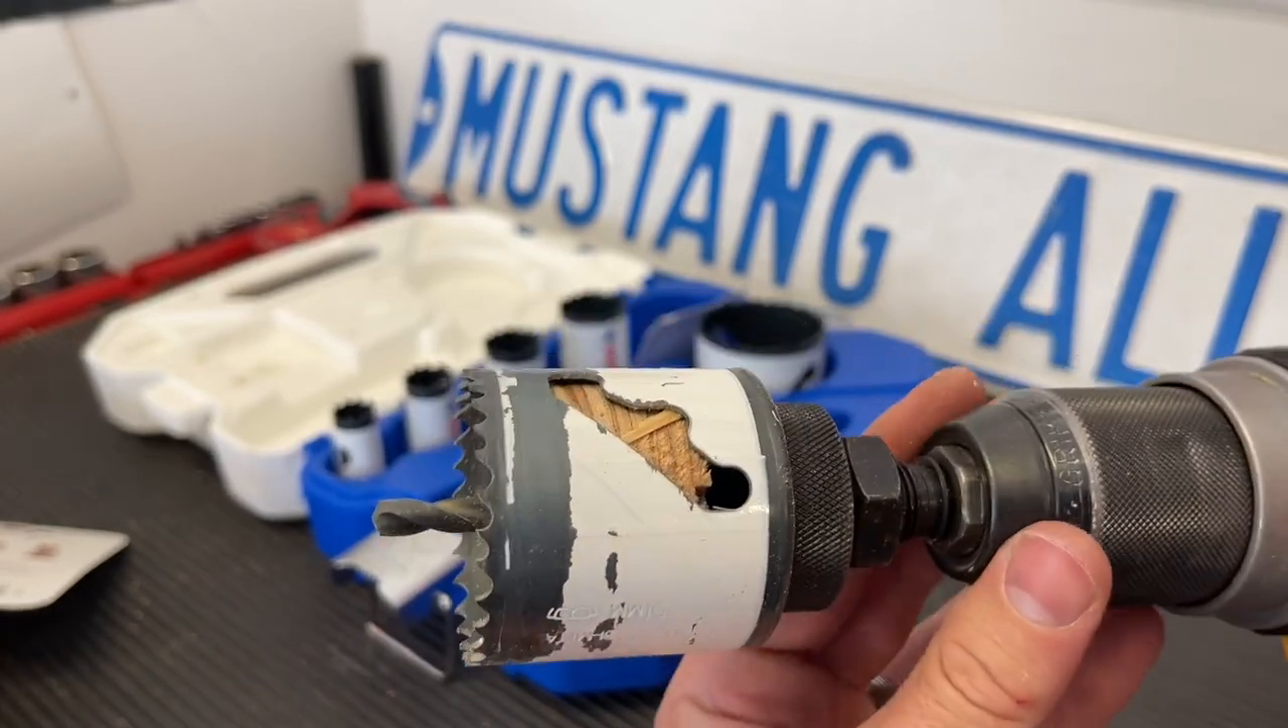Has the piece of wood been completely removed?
No.